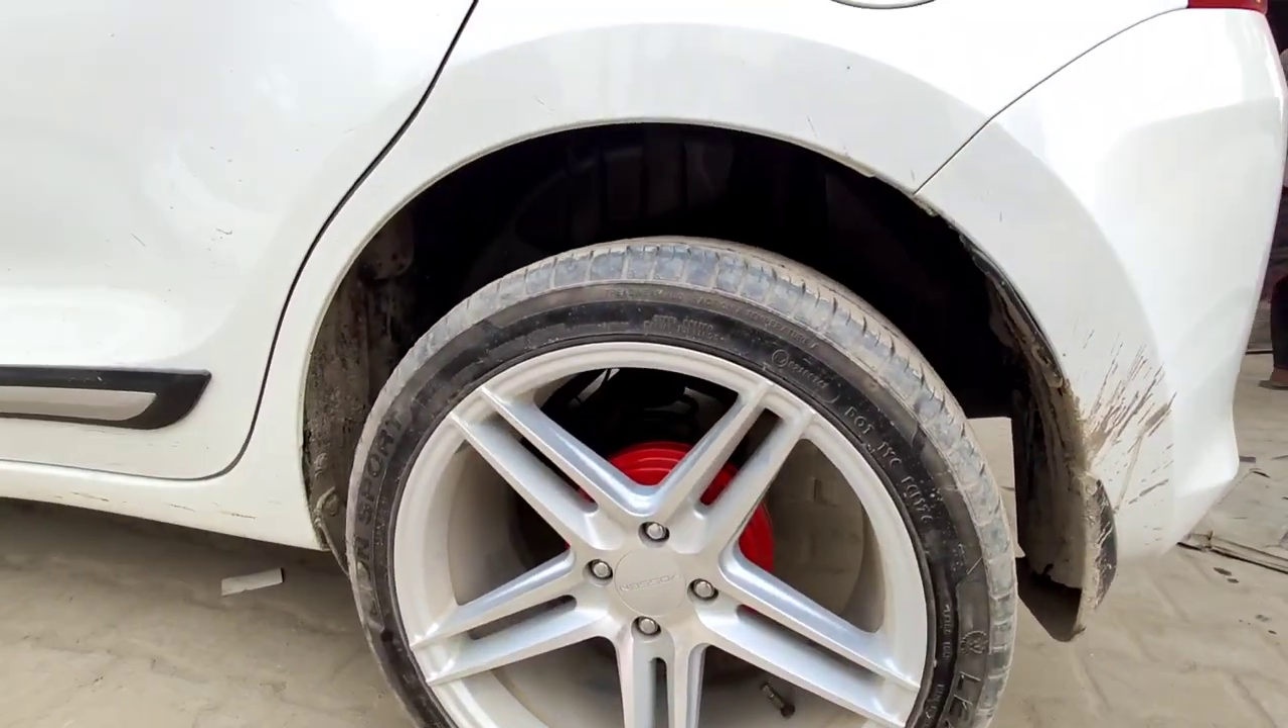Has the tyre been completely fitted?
Yes.